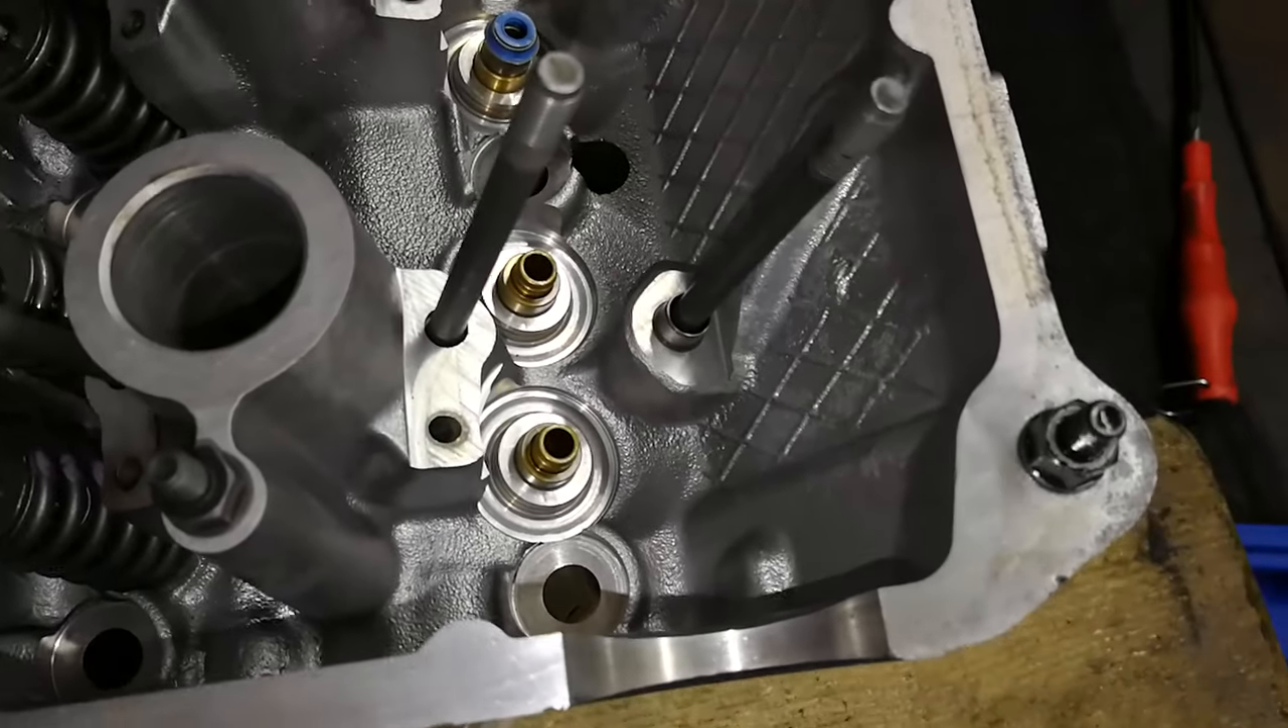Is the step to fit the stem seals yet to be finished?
Yes.